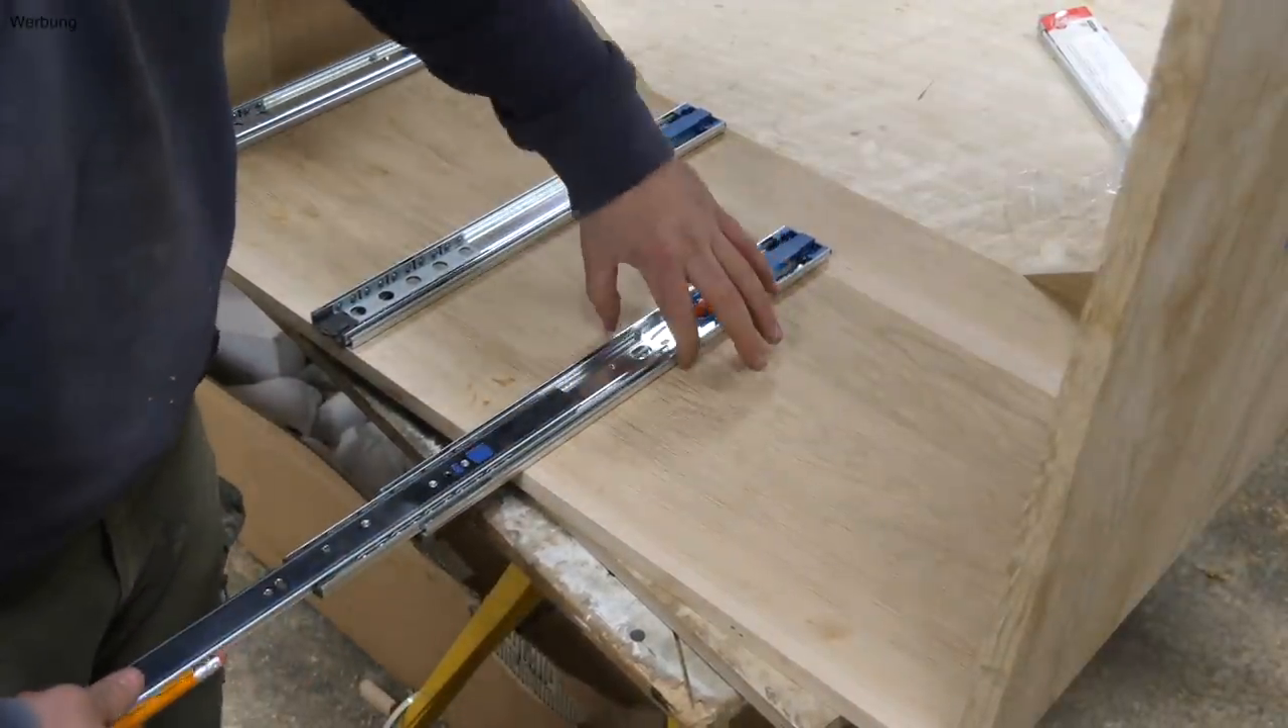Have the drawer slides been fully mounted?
No.